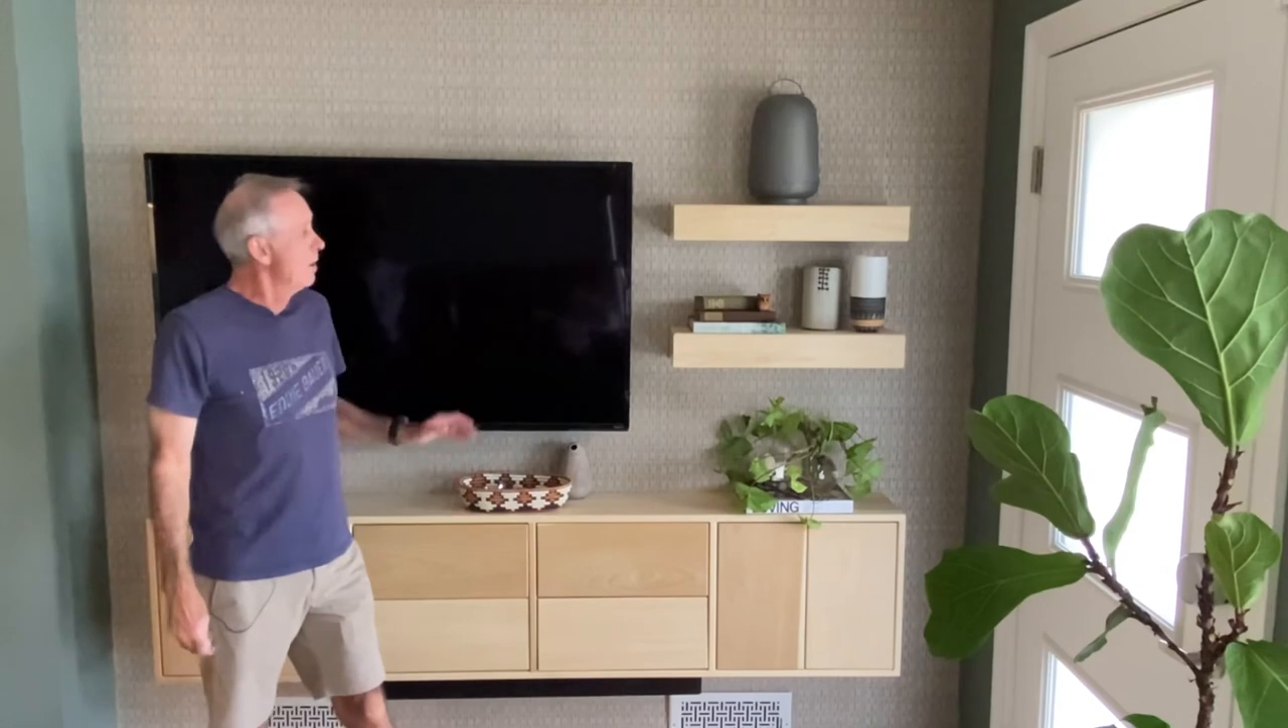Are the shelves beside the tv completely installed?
Yes.